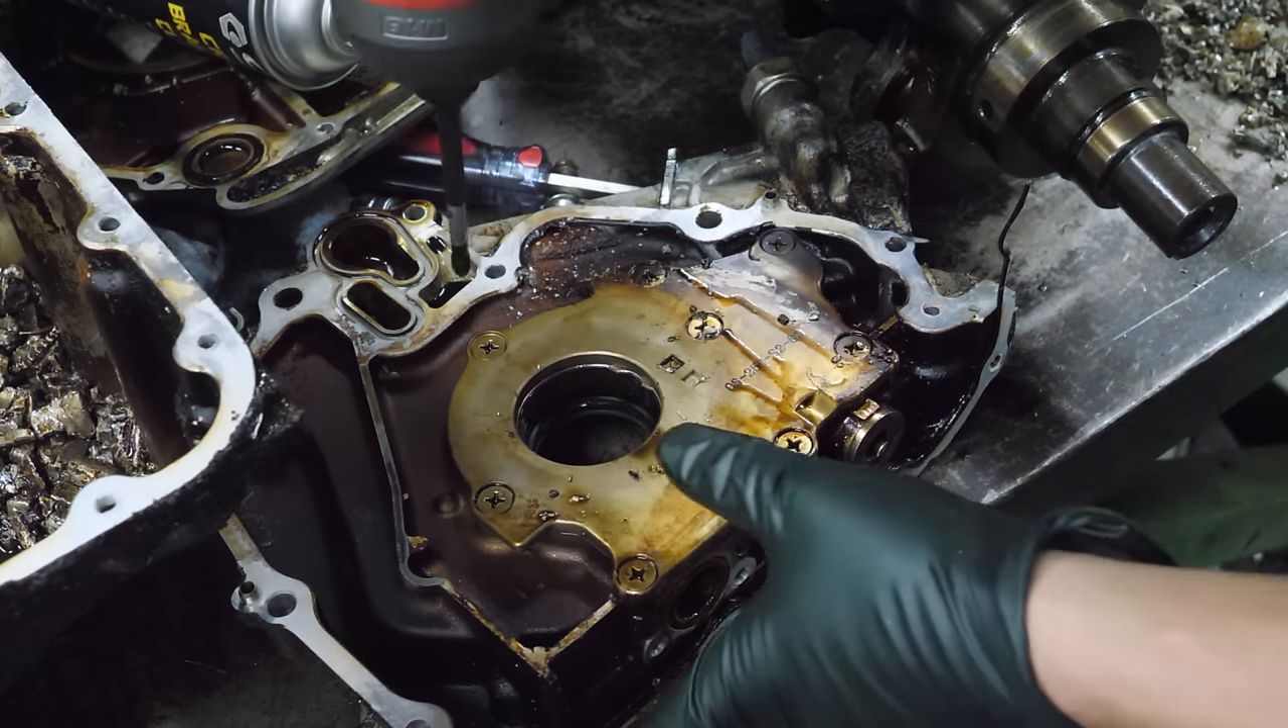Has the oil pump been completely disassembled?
No.